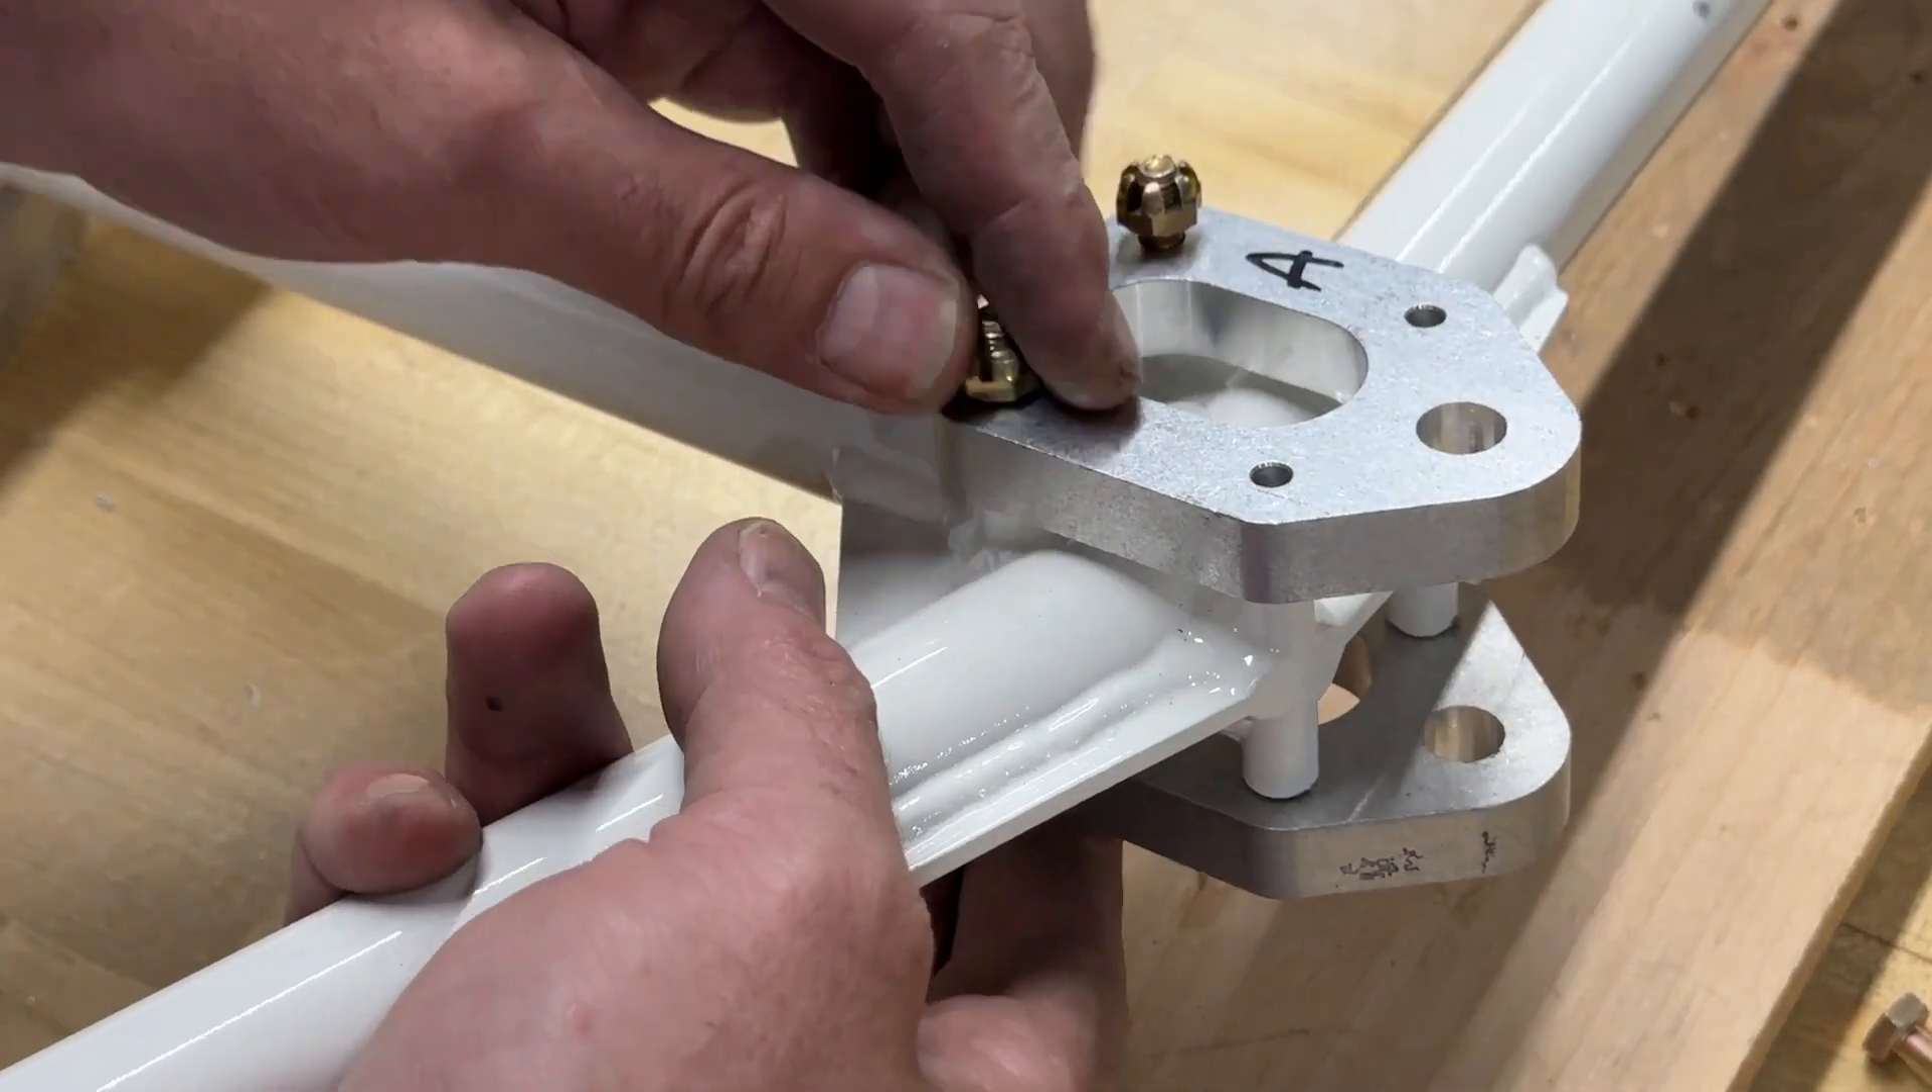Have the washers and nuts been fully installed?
No.